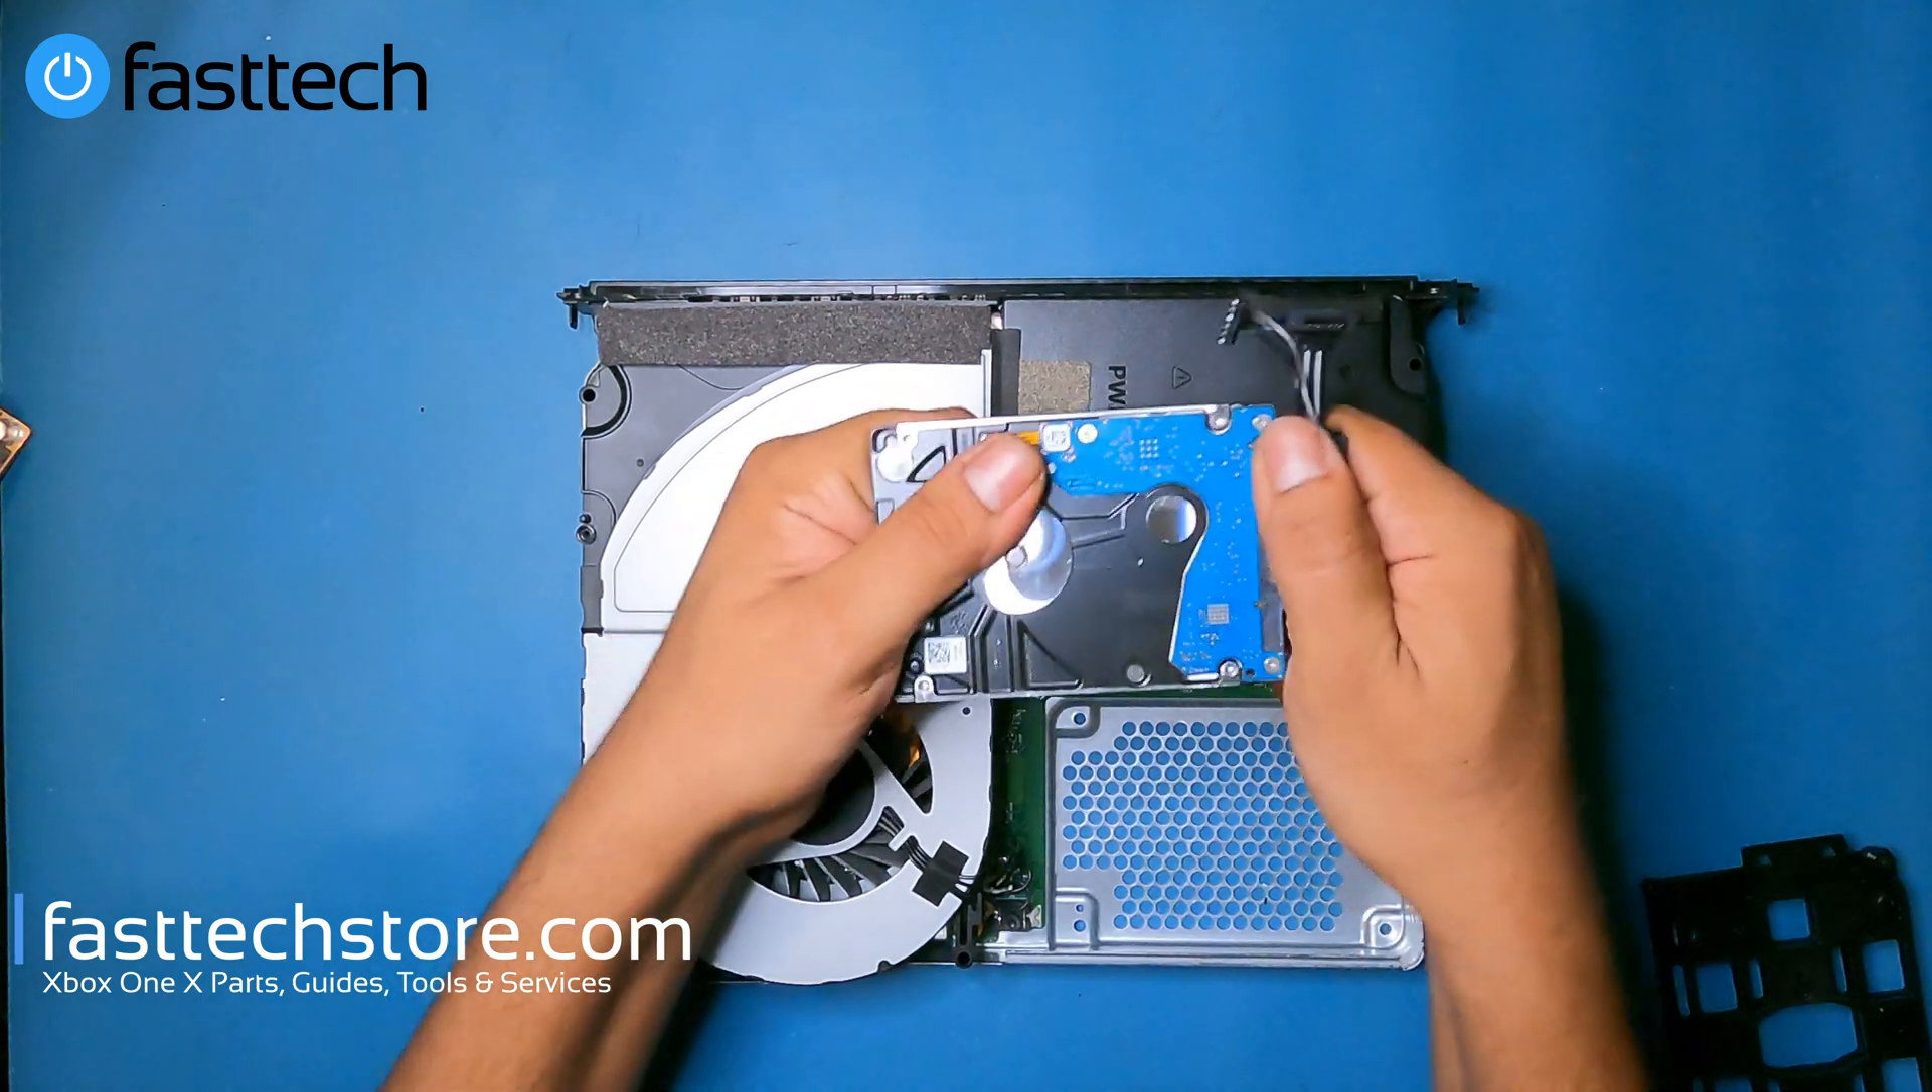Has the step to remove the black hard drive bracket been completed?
Yes.